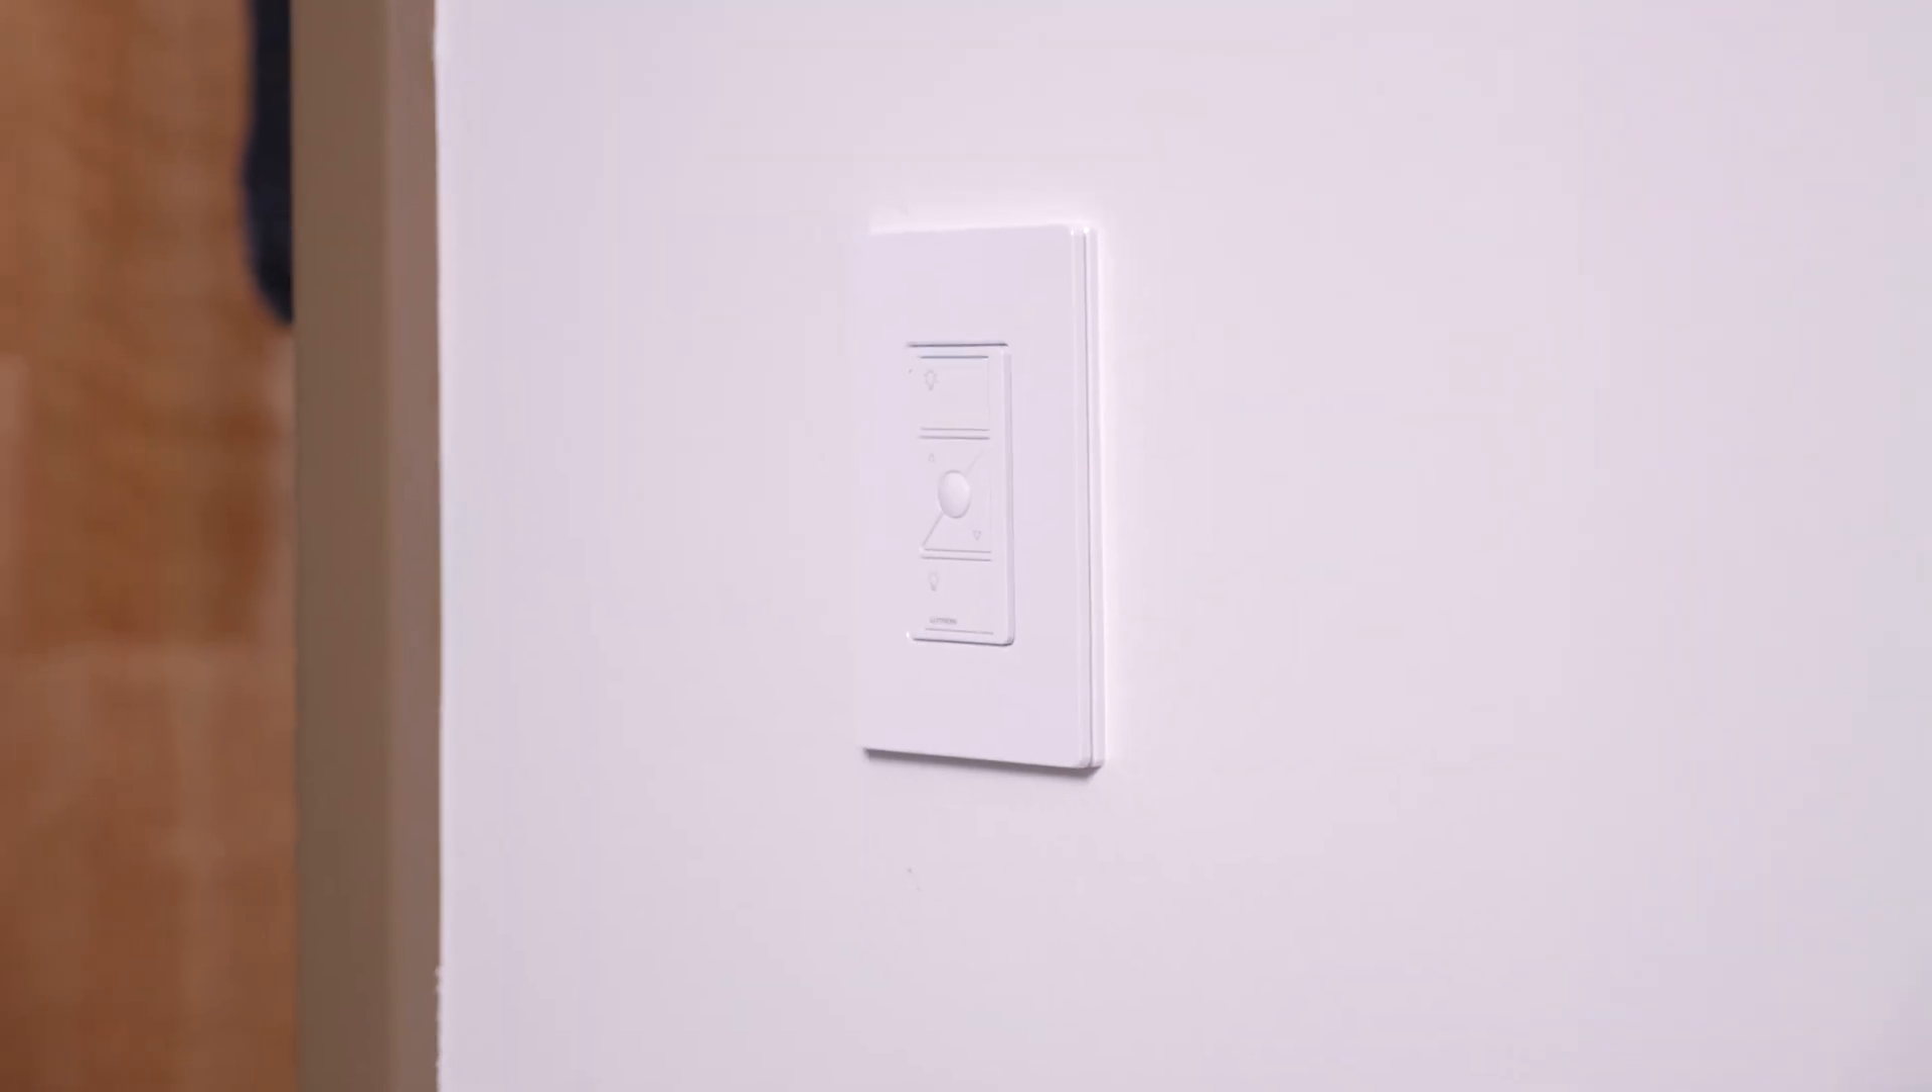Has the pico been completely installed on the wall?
Yes.